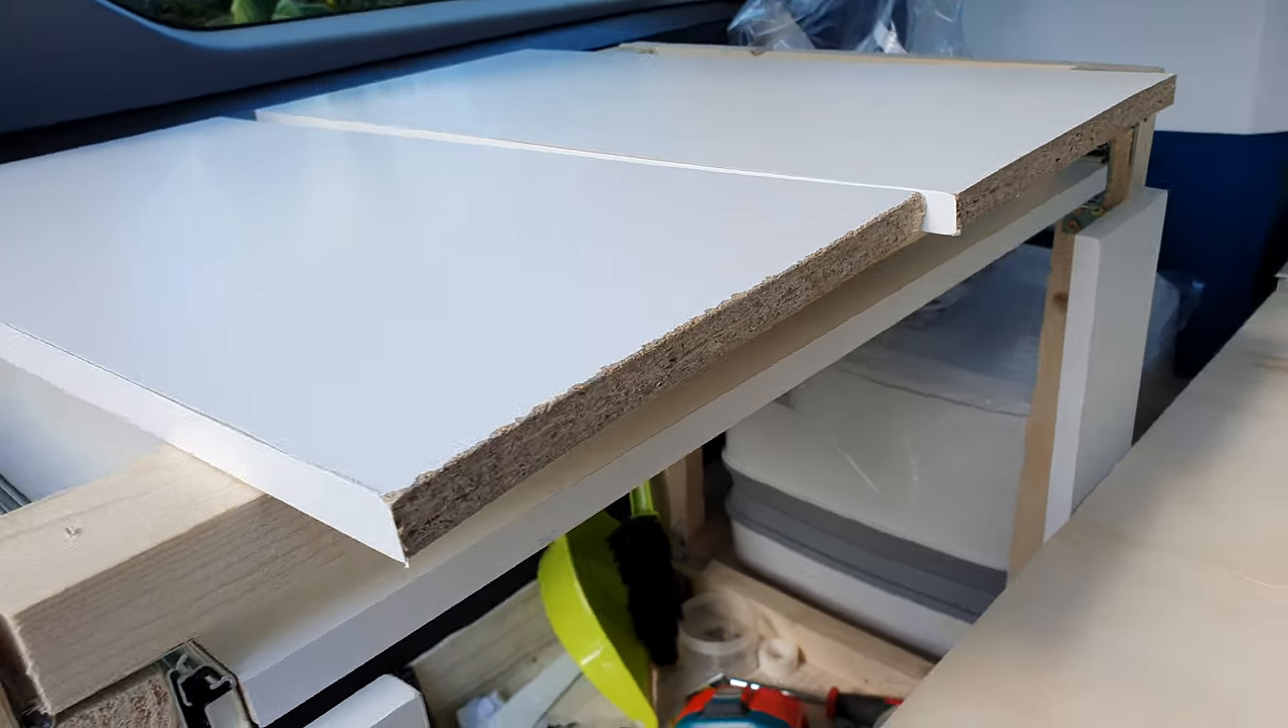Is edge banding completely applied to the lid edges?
No.